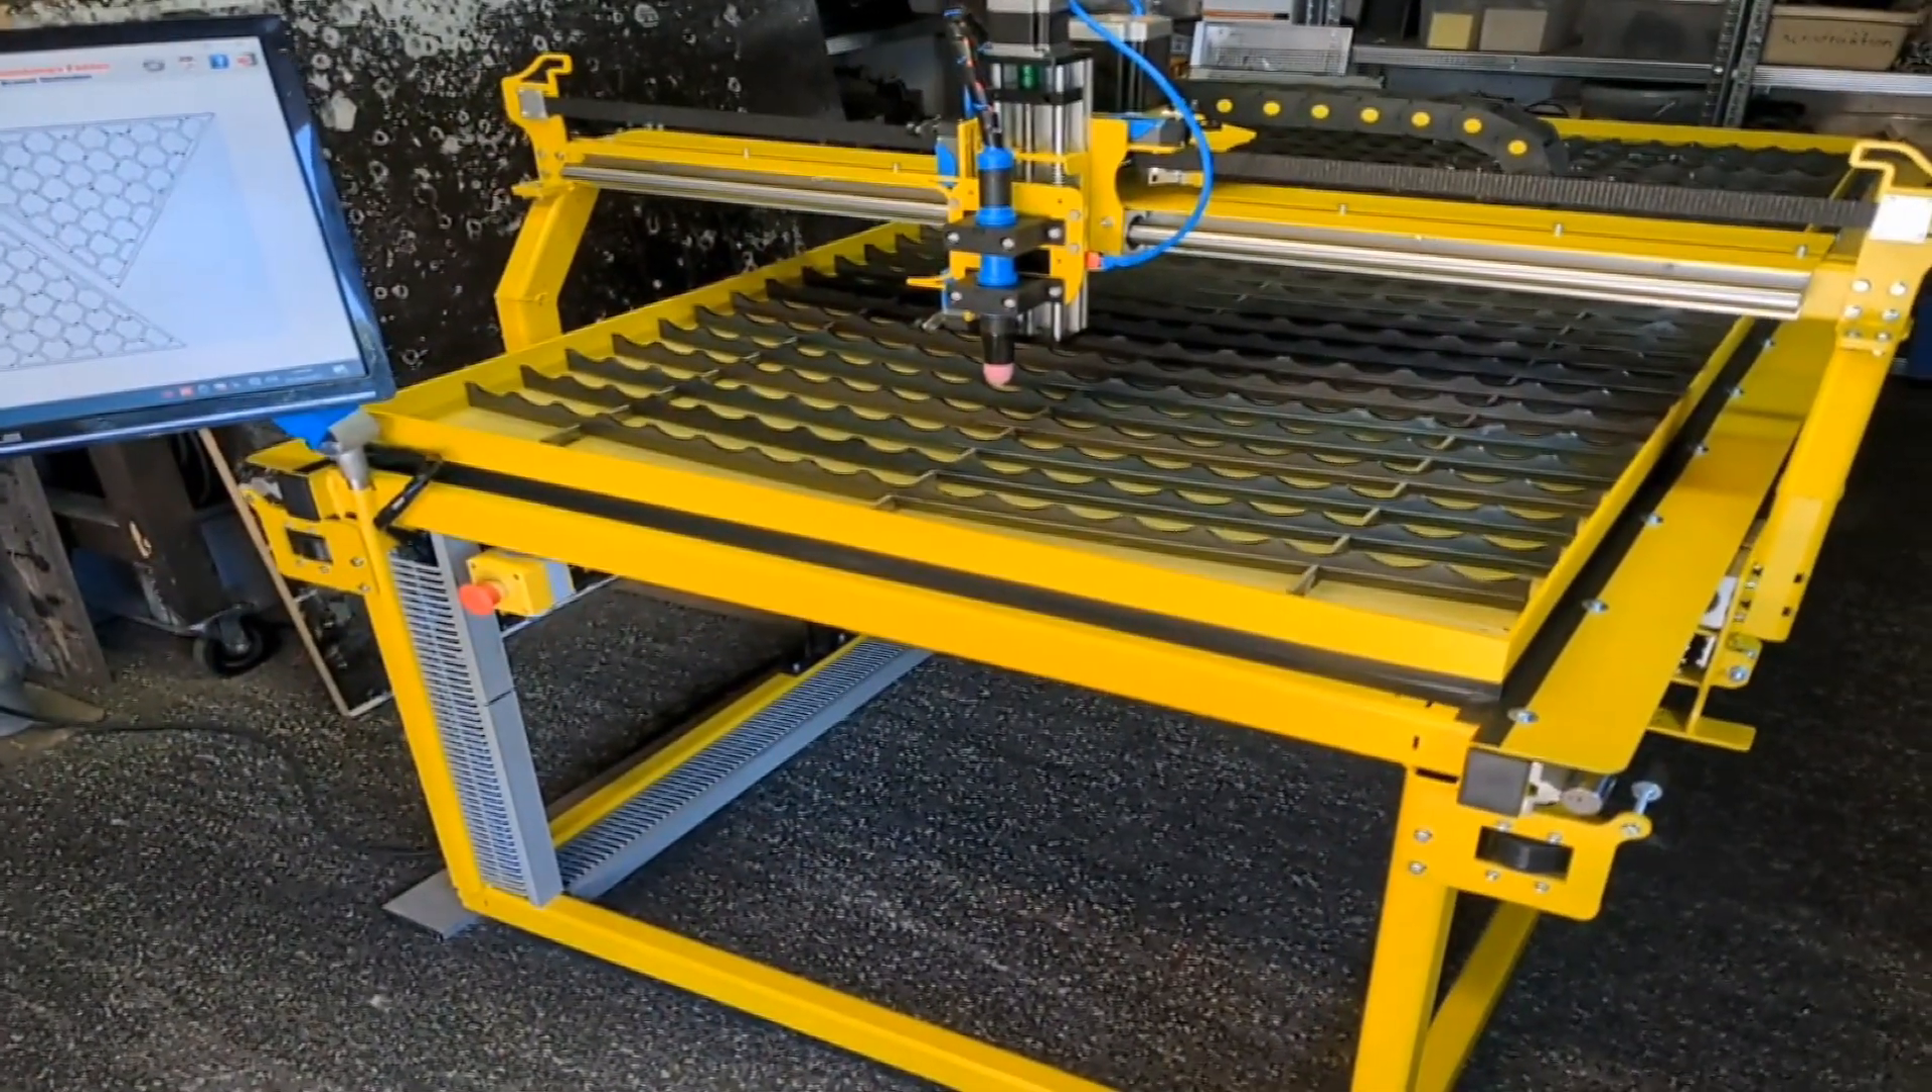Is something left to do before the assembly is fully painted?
No.